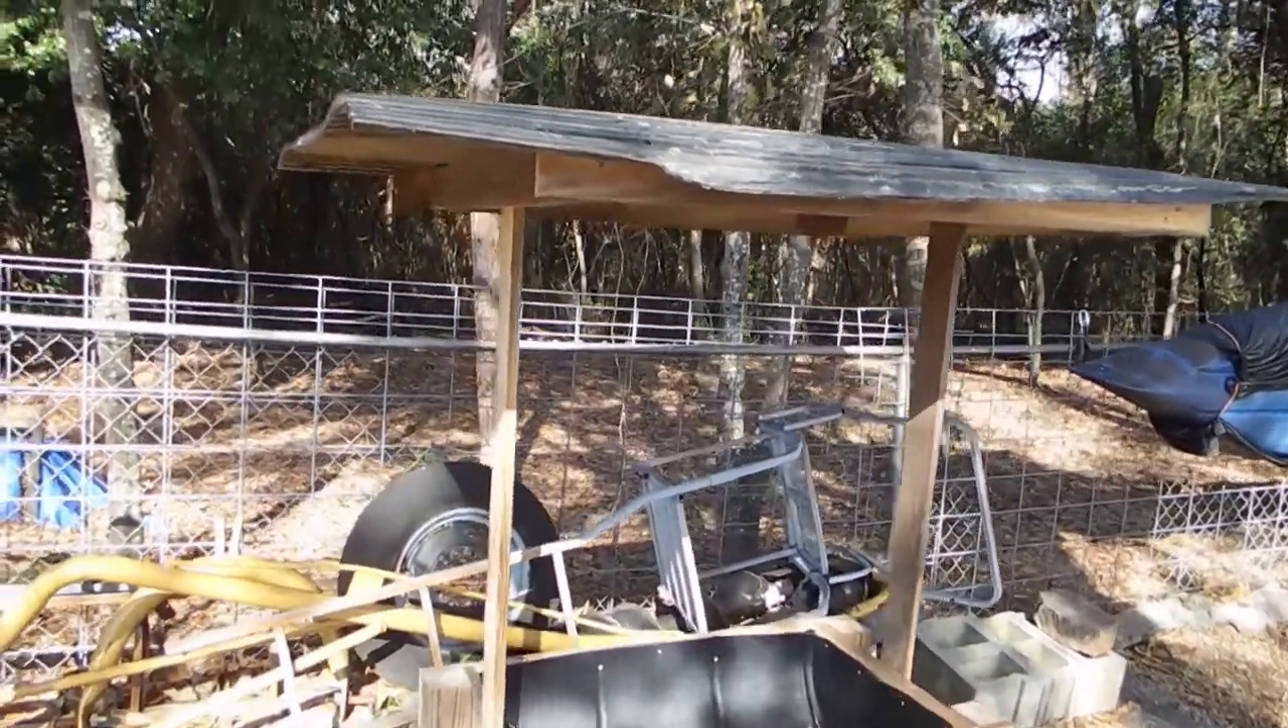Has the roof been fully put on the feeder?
Yes.